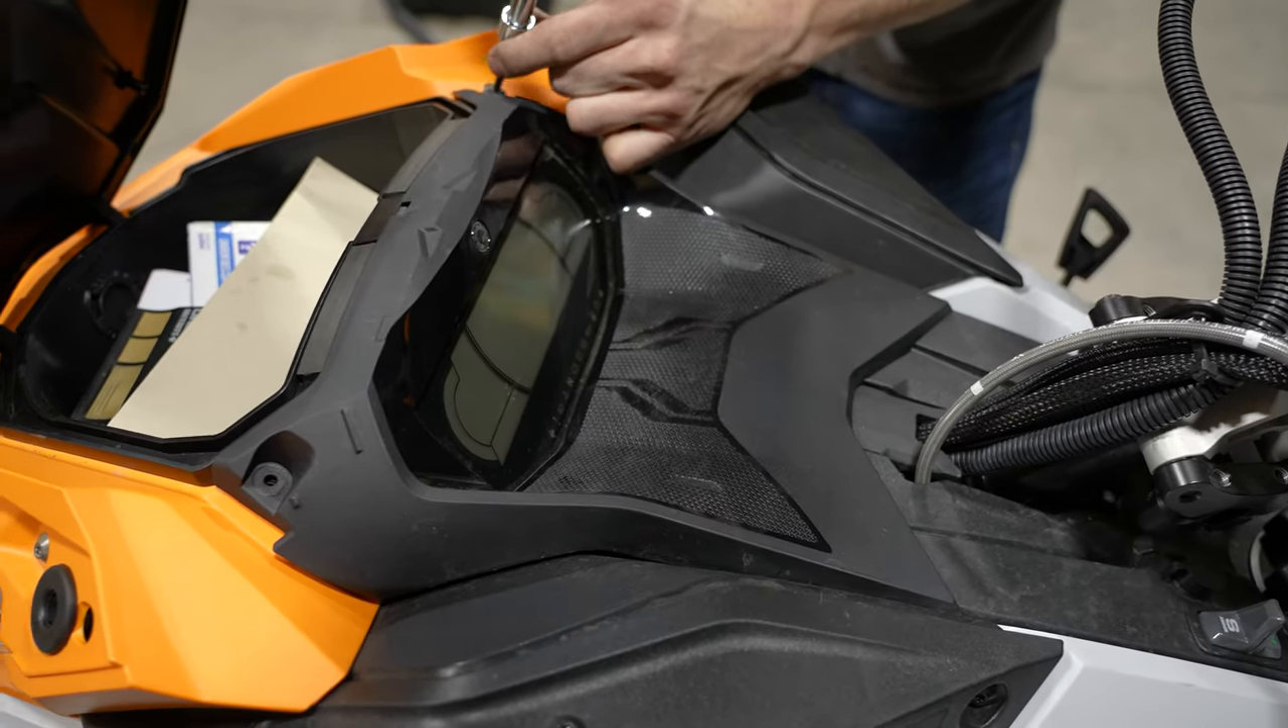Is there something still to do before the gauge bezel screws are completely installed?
Yes.